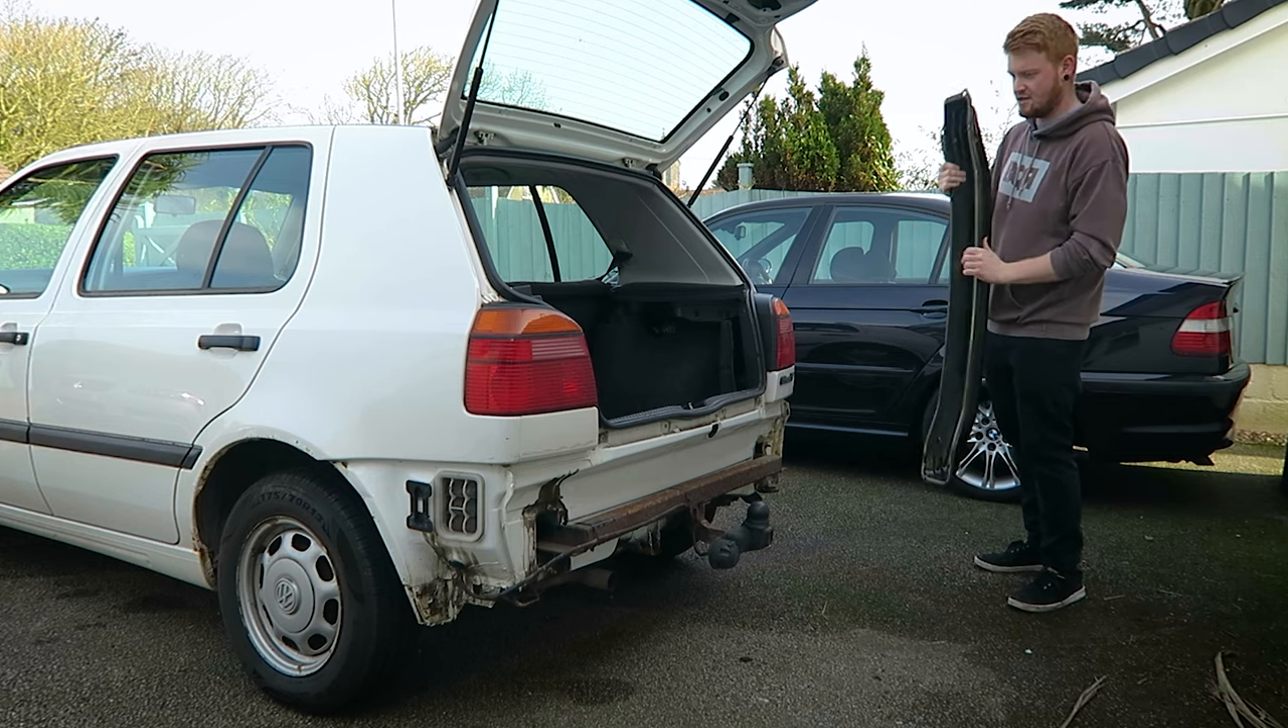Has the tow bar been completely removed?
No.